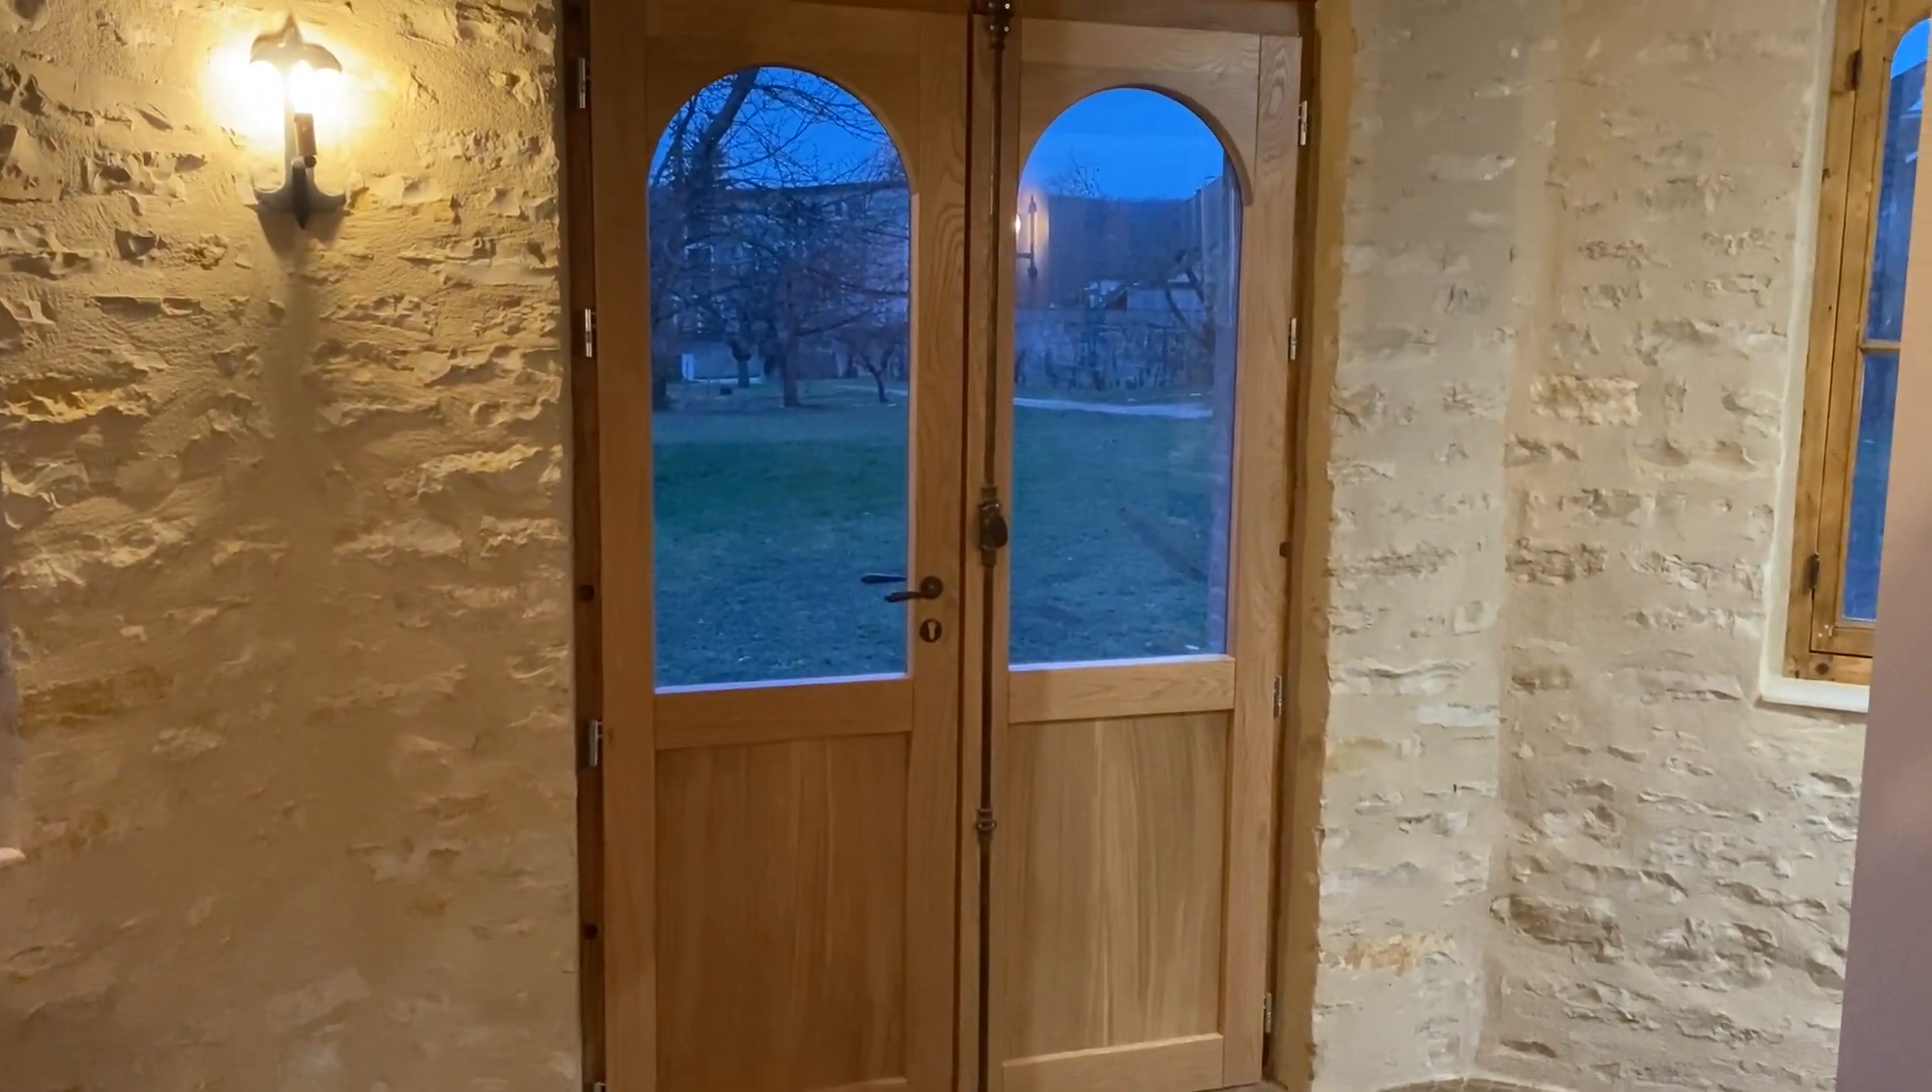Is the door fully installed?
Yes.